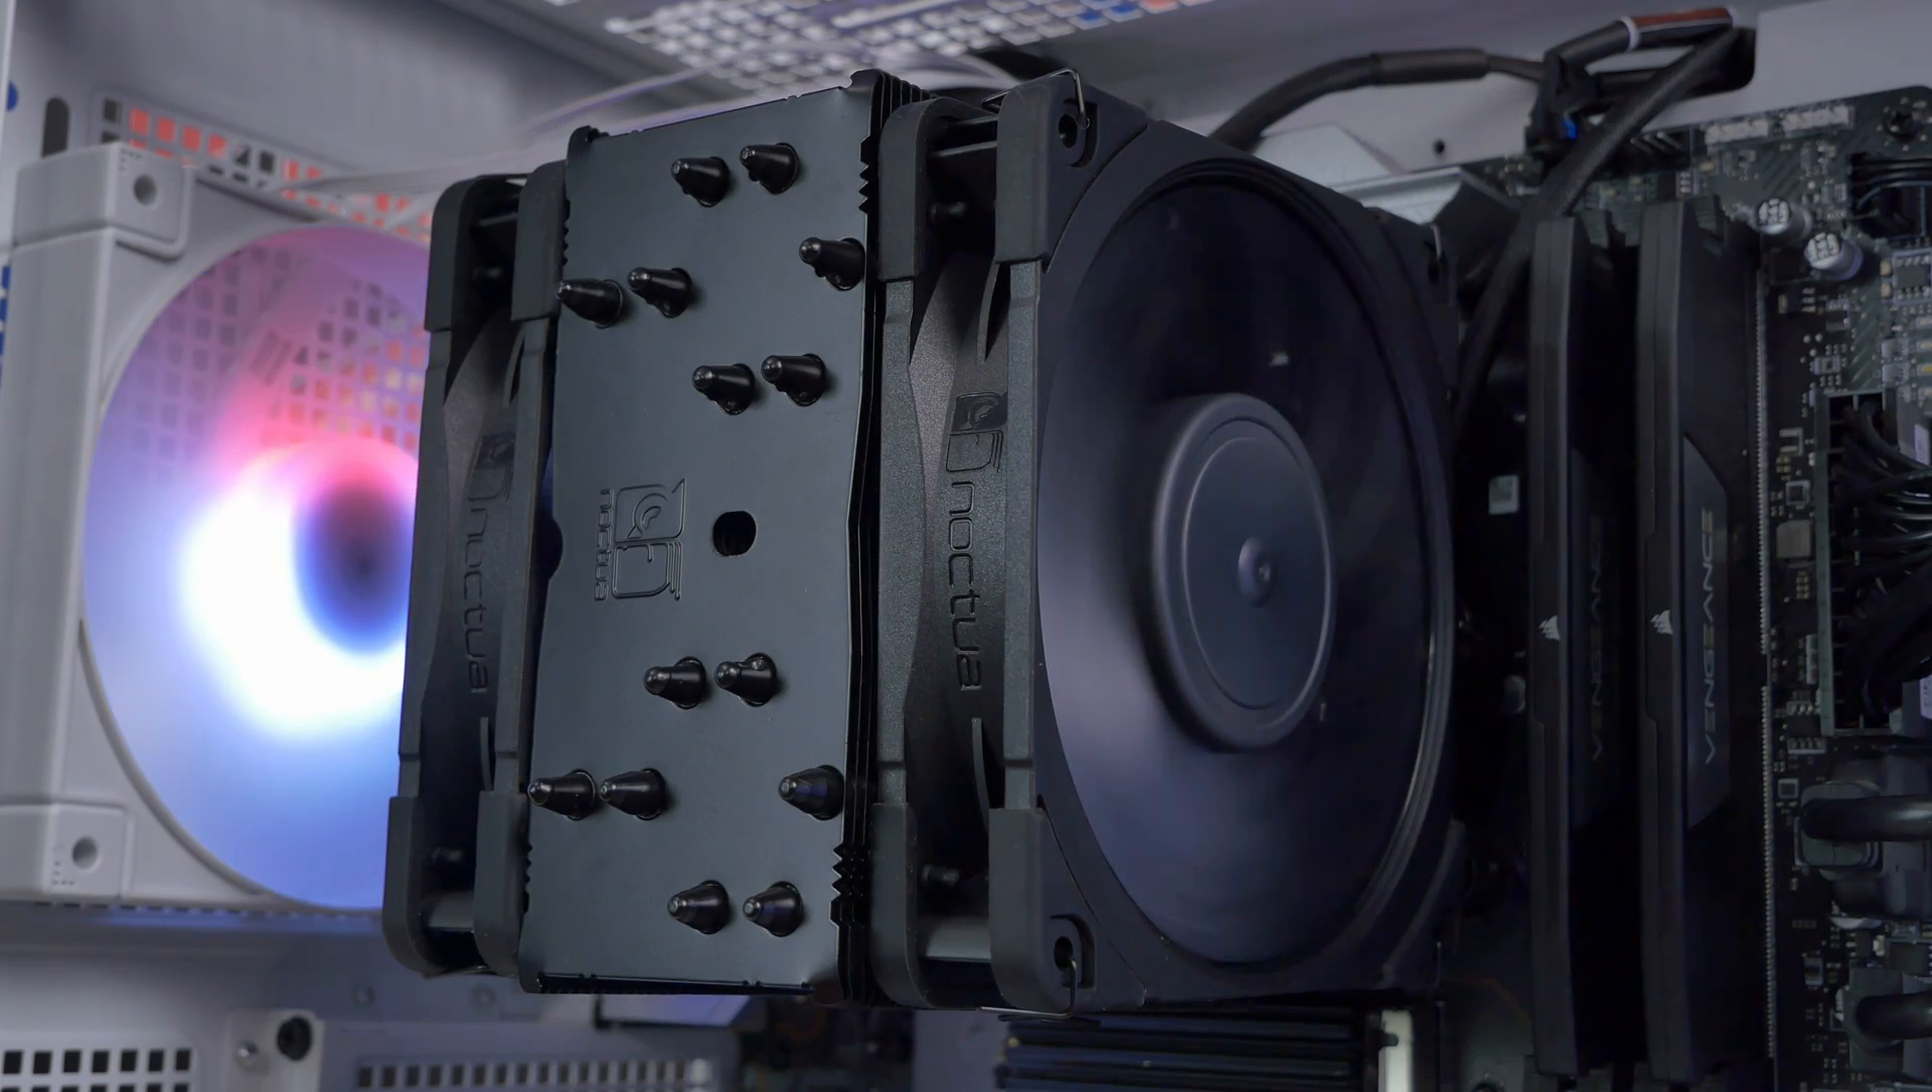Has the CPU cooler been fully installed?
Yes.